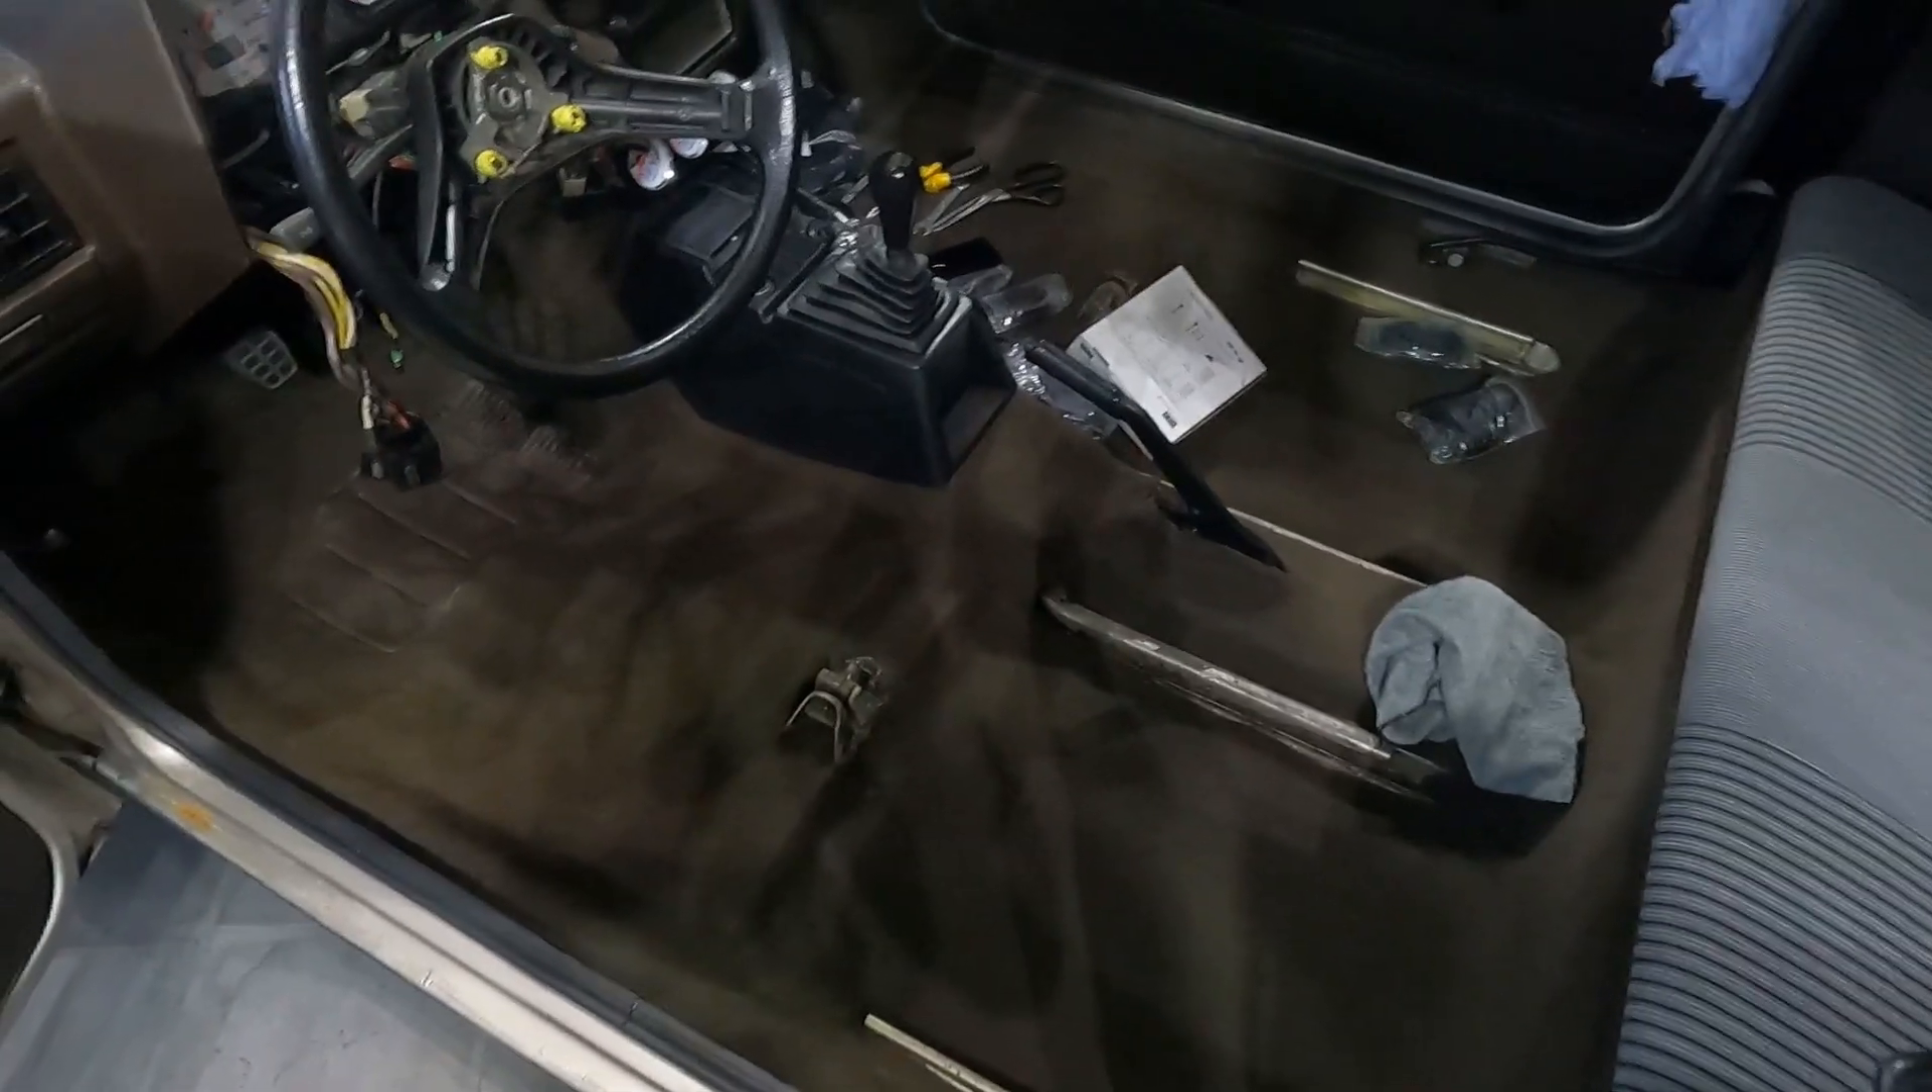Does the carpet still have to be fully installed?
No.